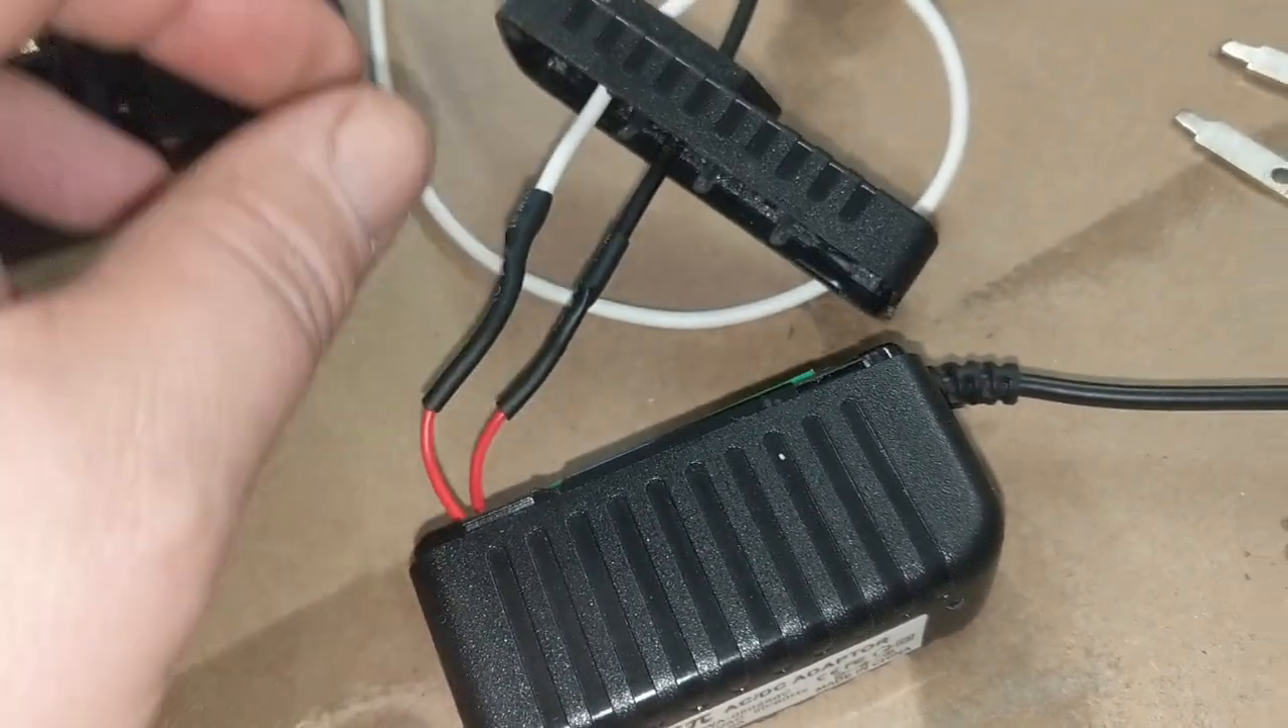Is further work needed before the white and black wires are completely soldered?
No.